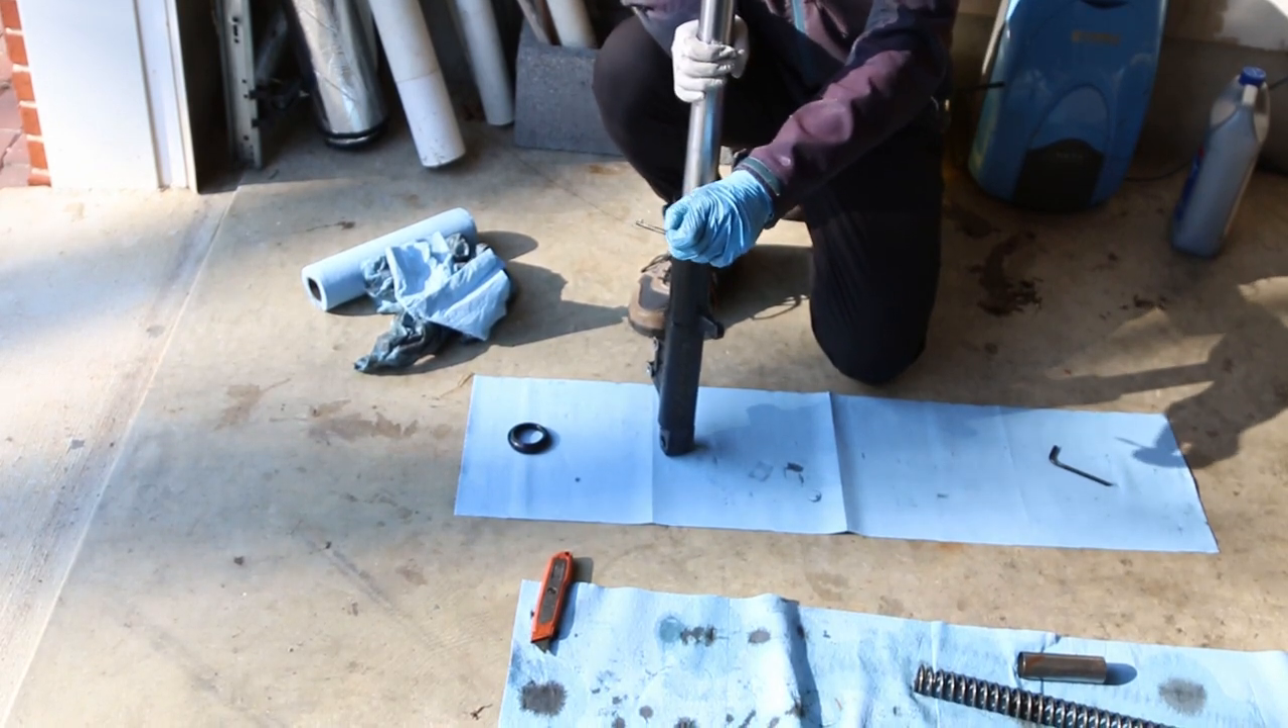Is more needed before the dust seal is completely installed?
Yes.